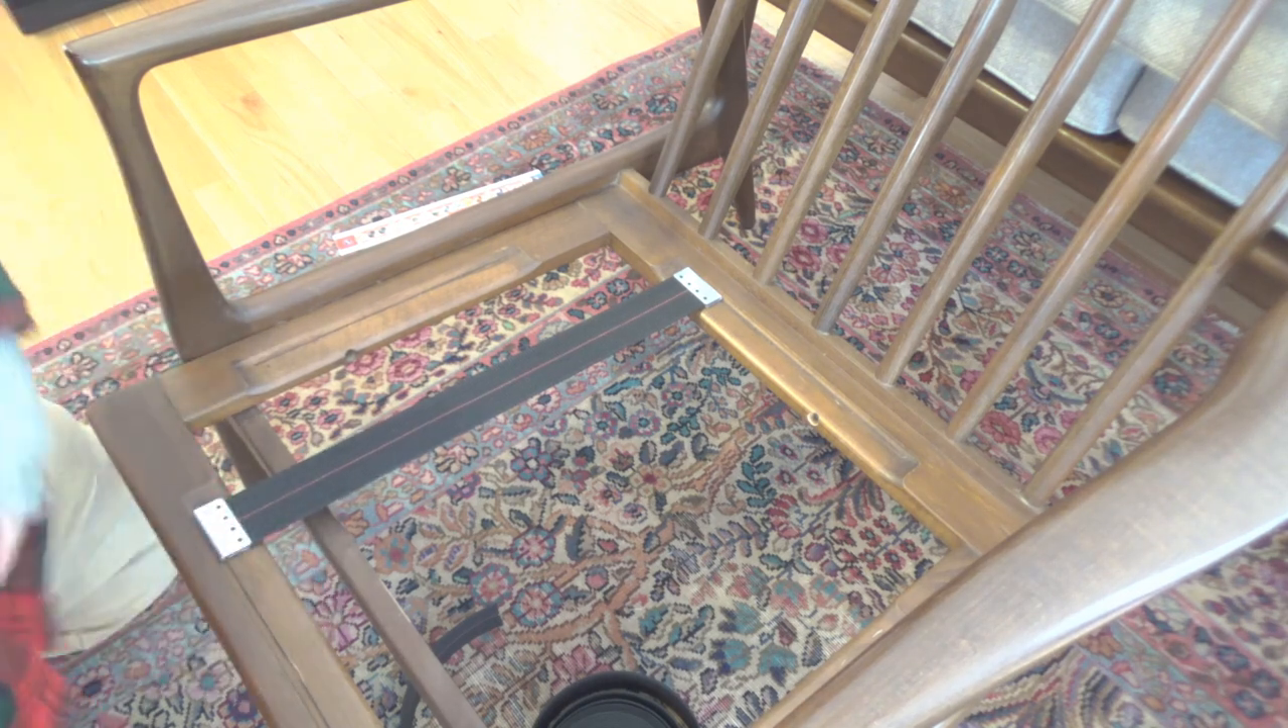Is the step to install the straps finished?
No.